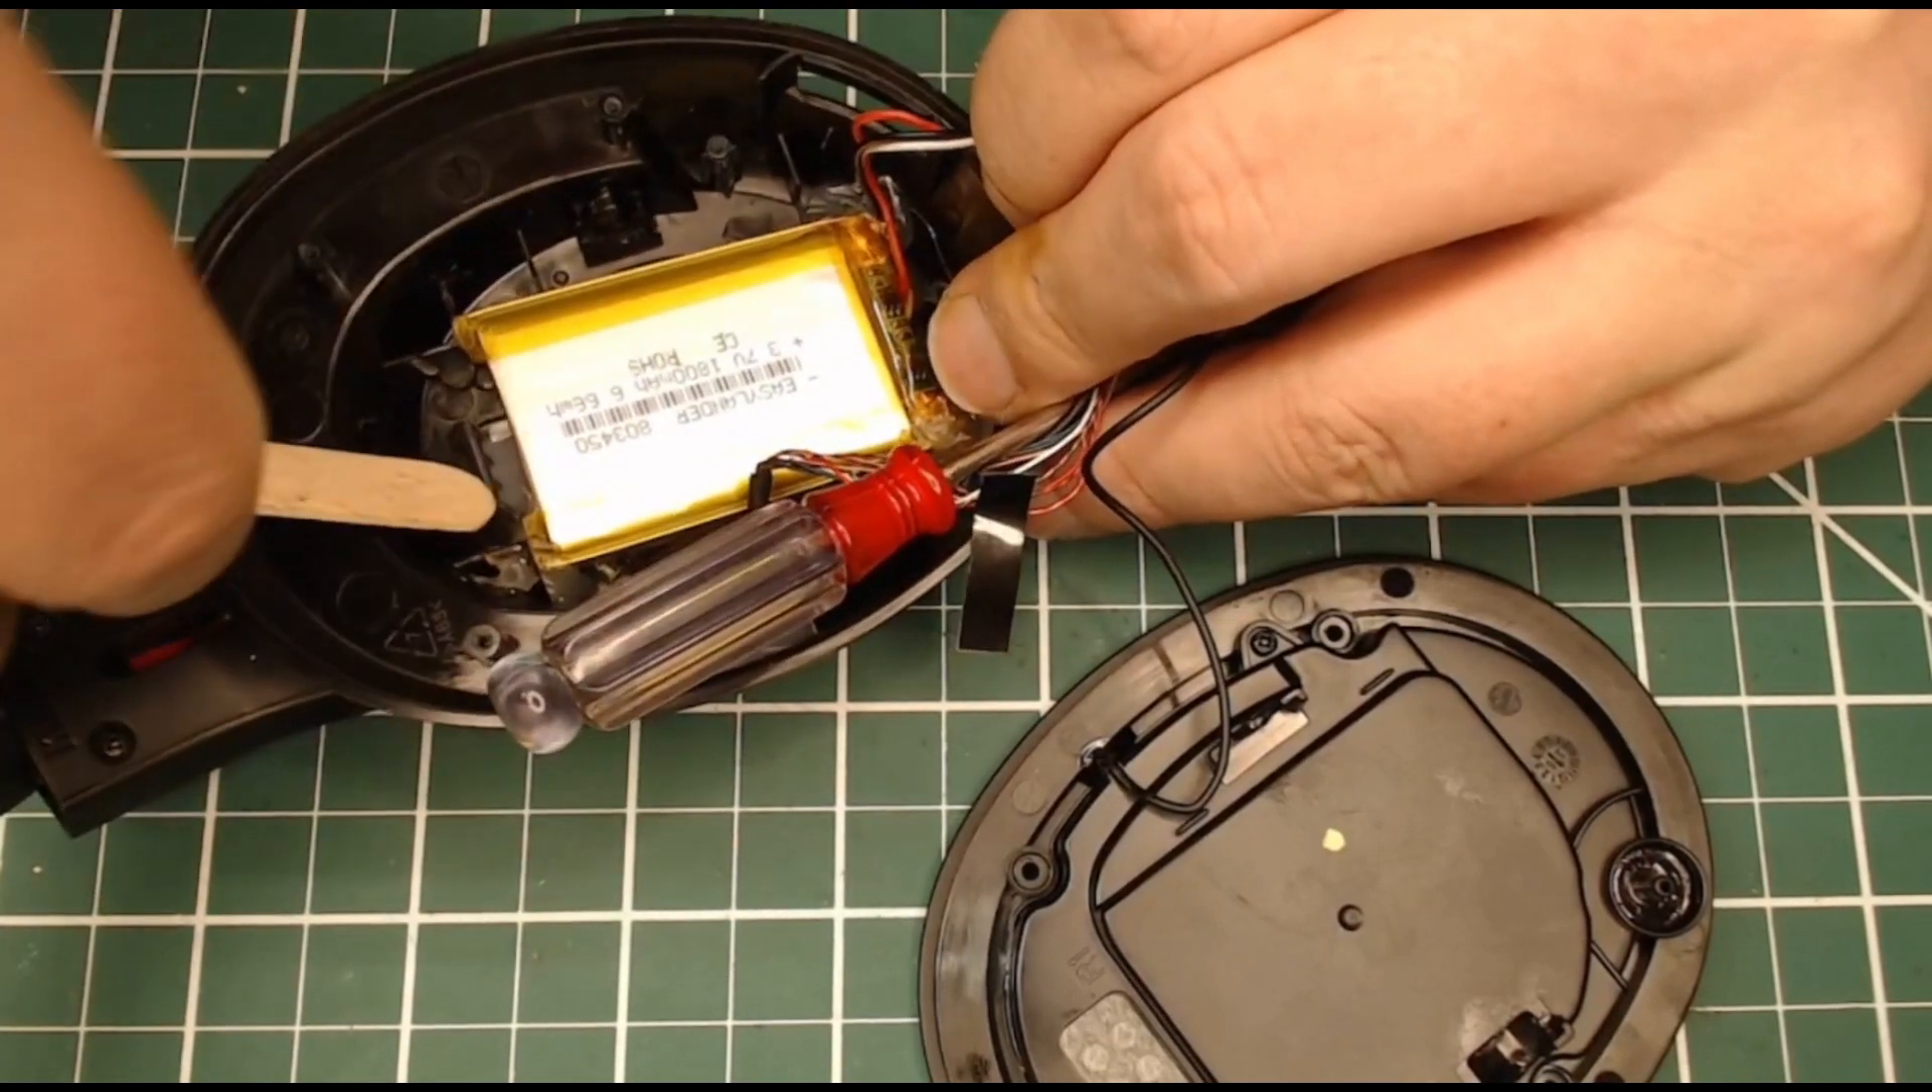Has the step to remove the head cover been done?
Yes.